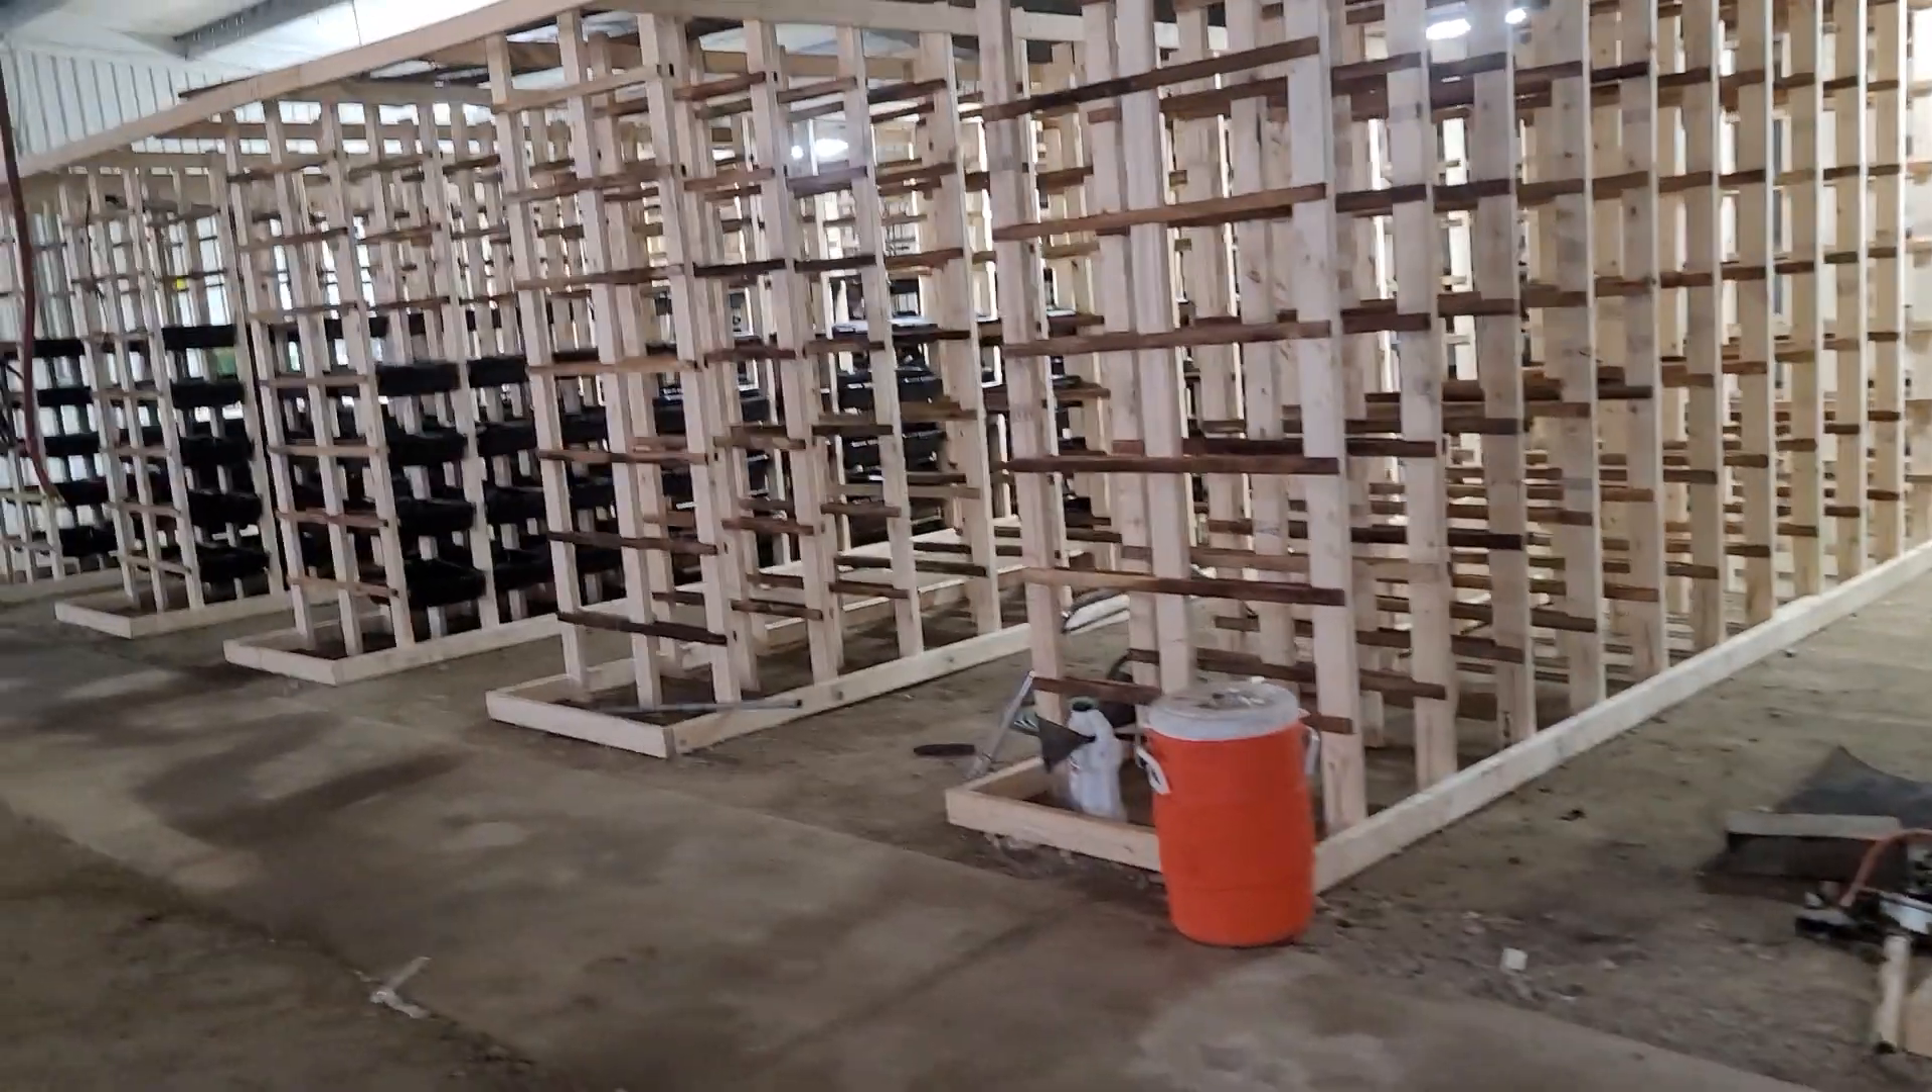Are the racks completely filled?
No.